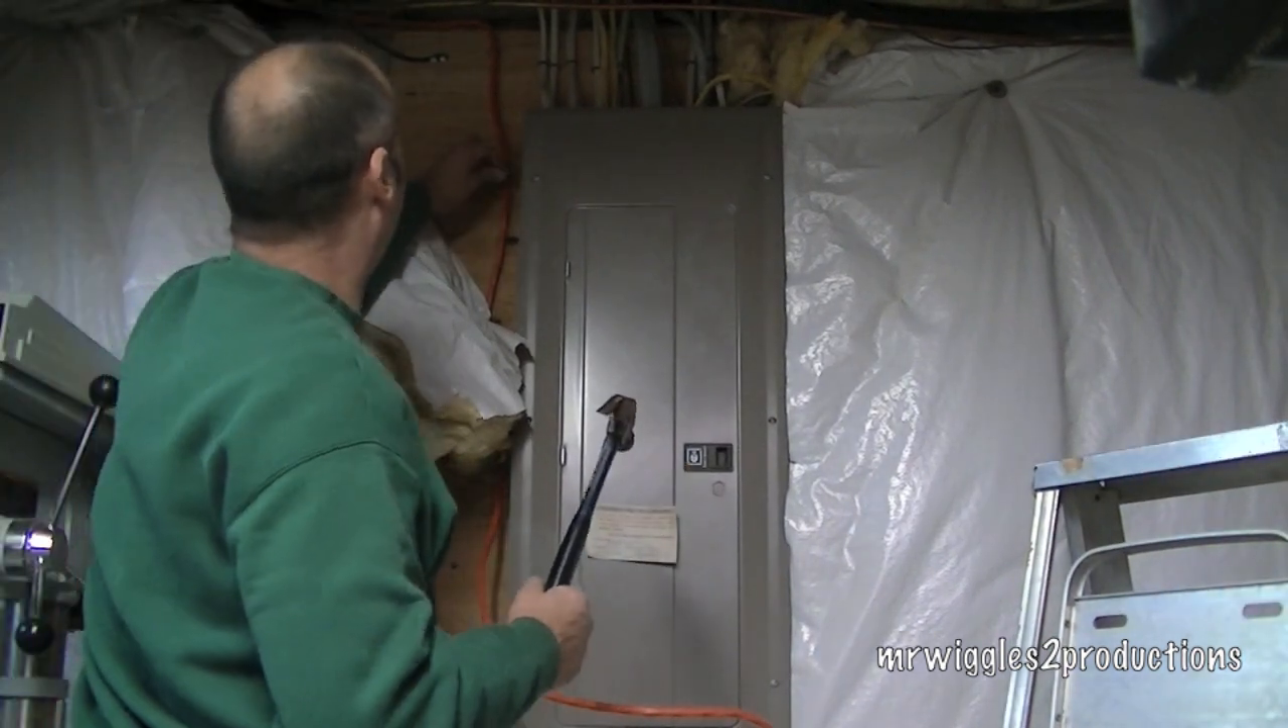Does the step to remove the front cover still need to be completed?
Yes.